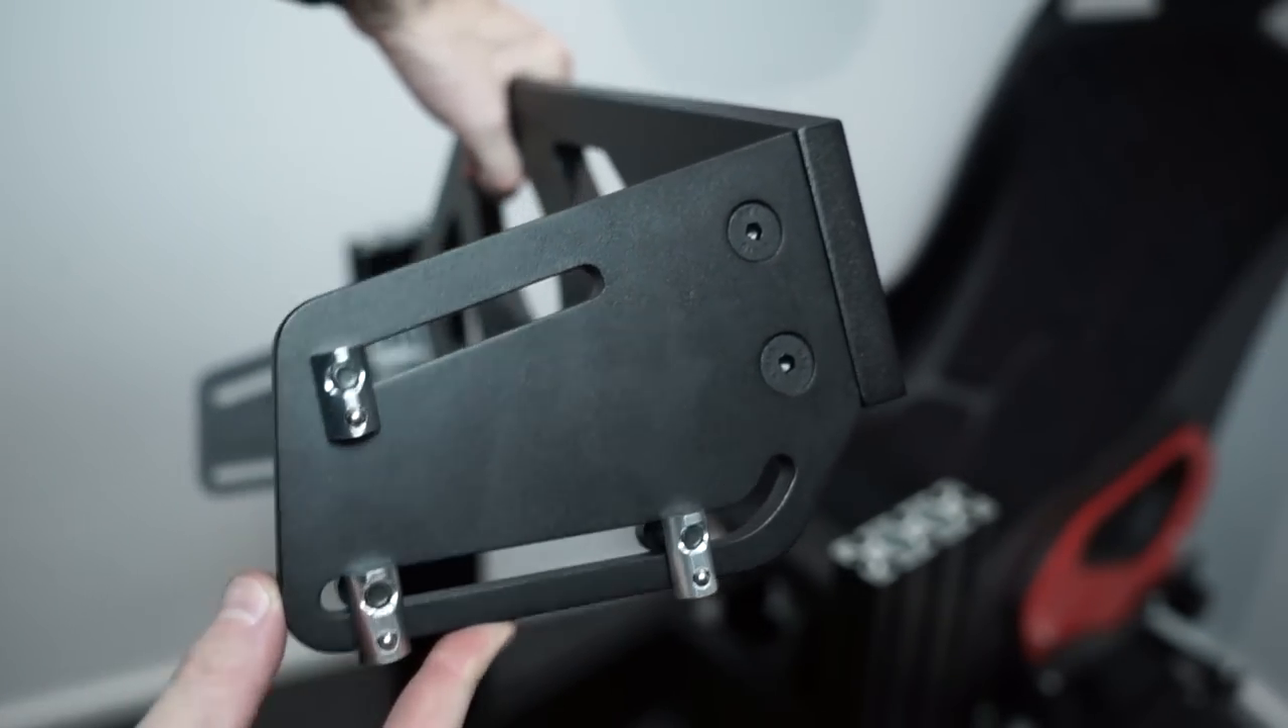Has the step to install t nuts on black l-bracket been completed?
Yes.